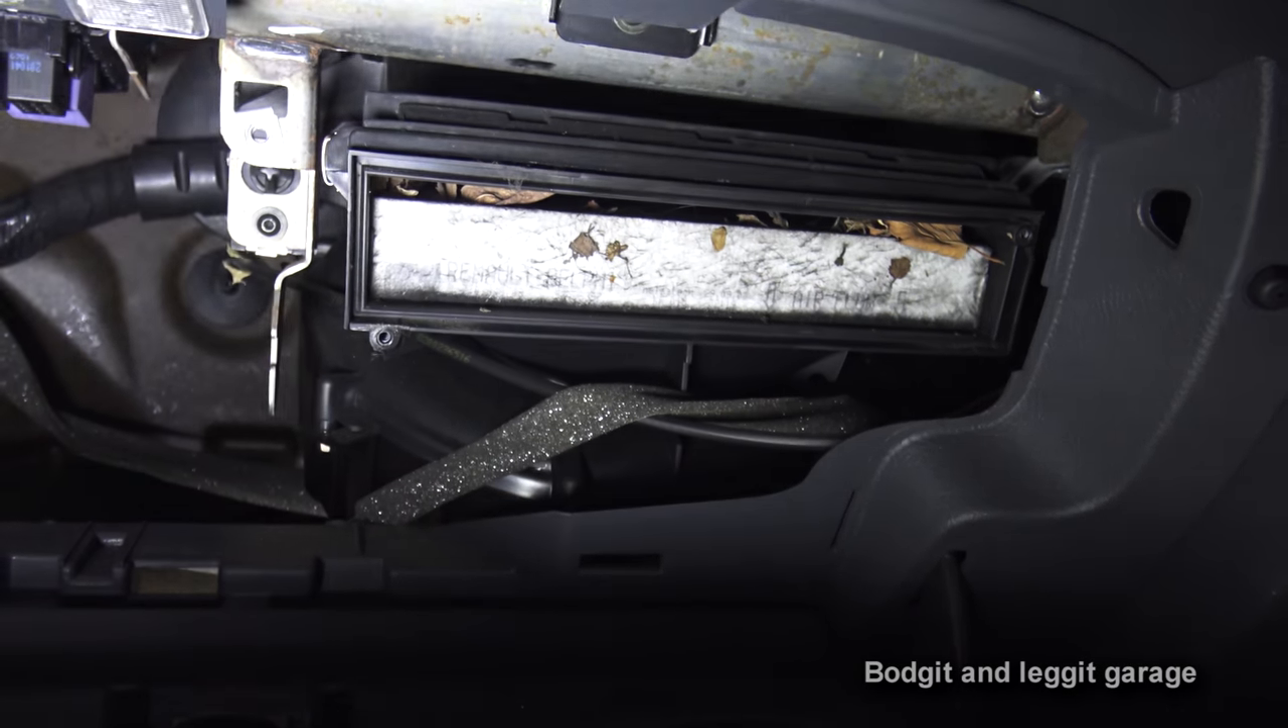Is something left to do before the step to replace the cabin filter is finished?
Yes.